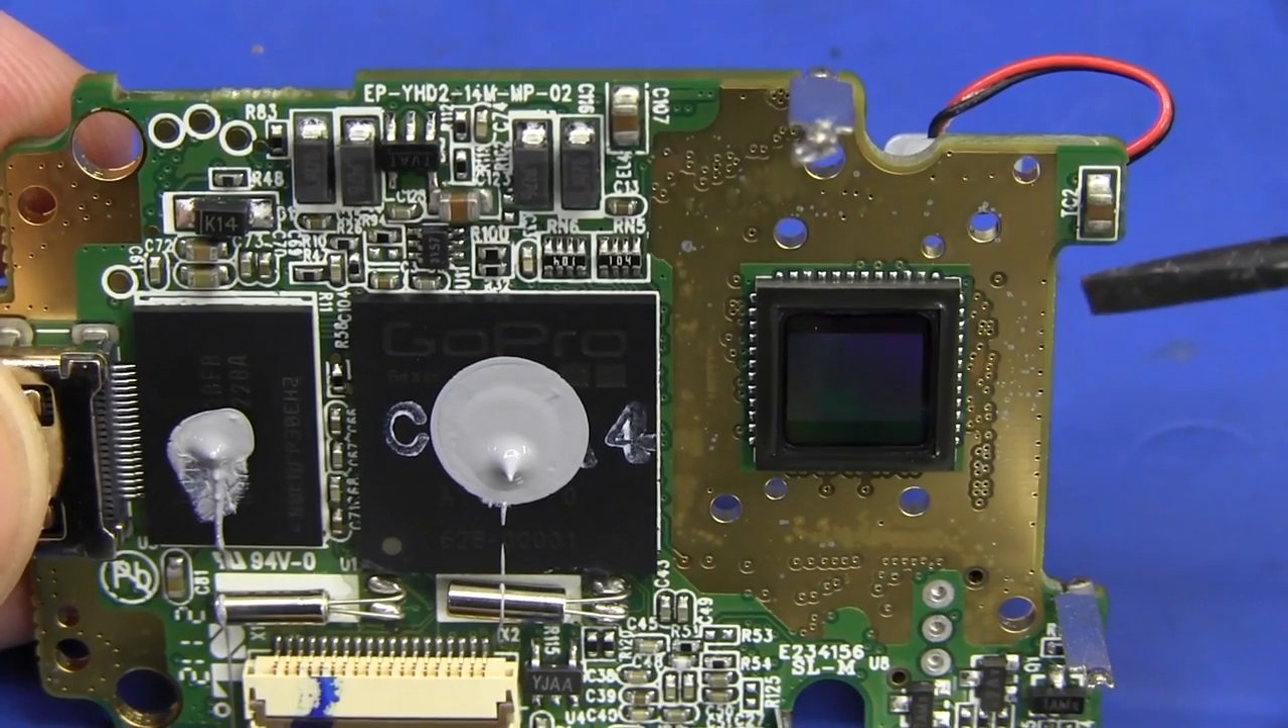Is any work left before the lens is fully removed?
No.